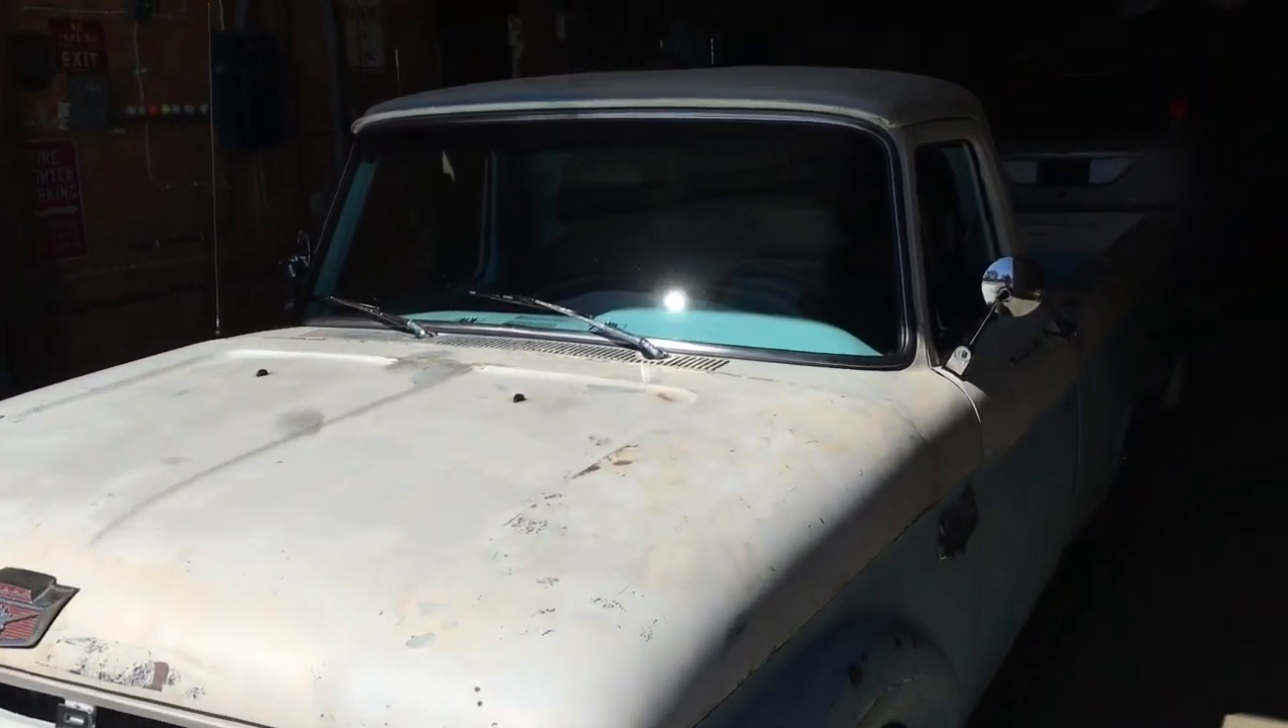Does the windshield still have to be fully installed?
No.